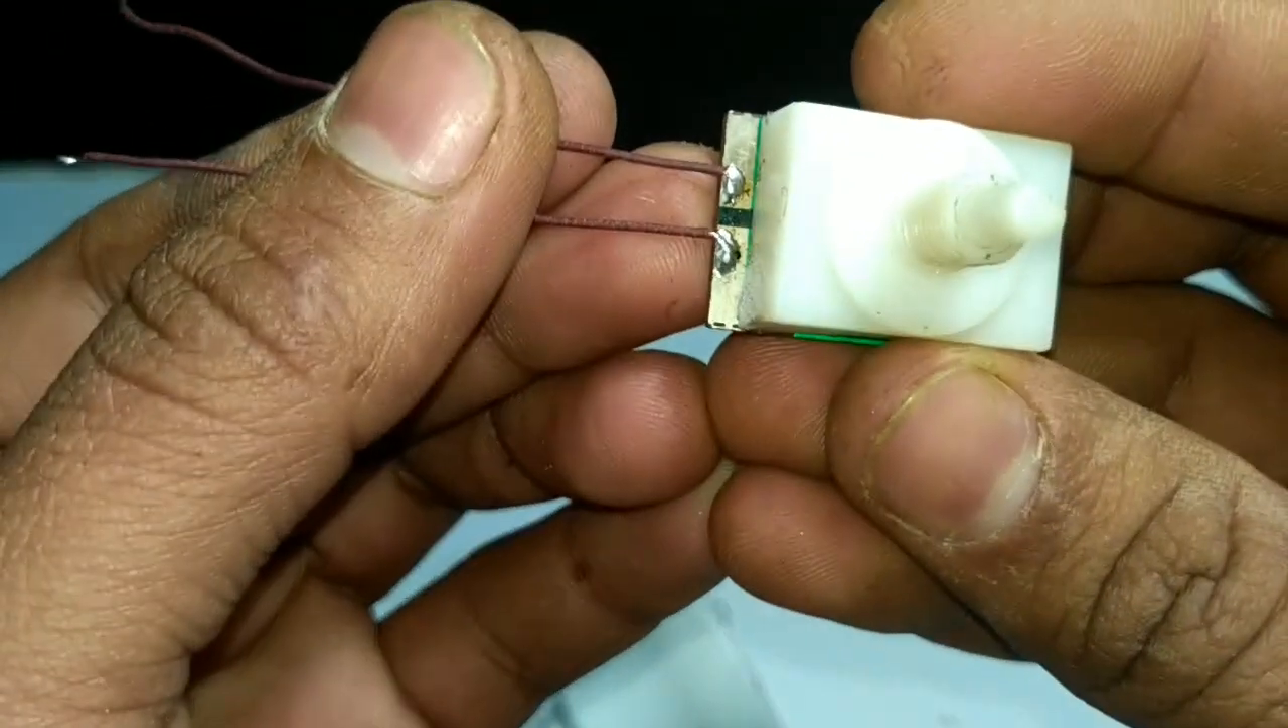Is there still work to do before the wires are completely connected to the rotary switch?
No.